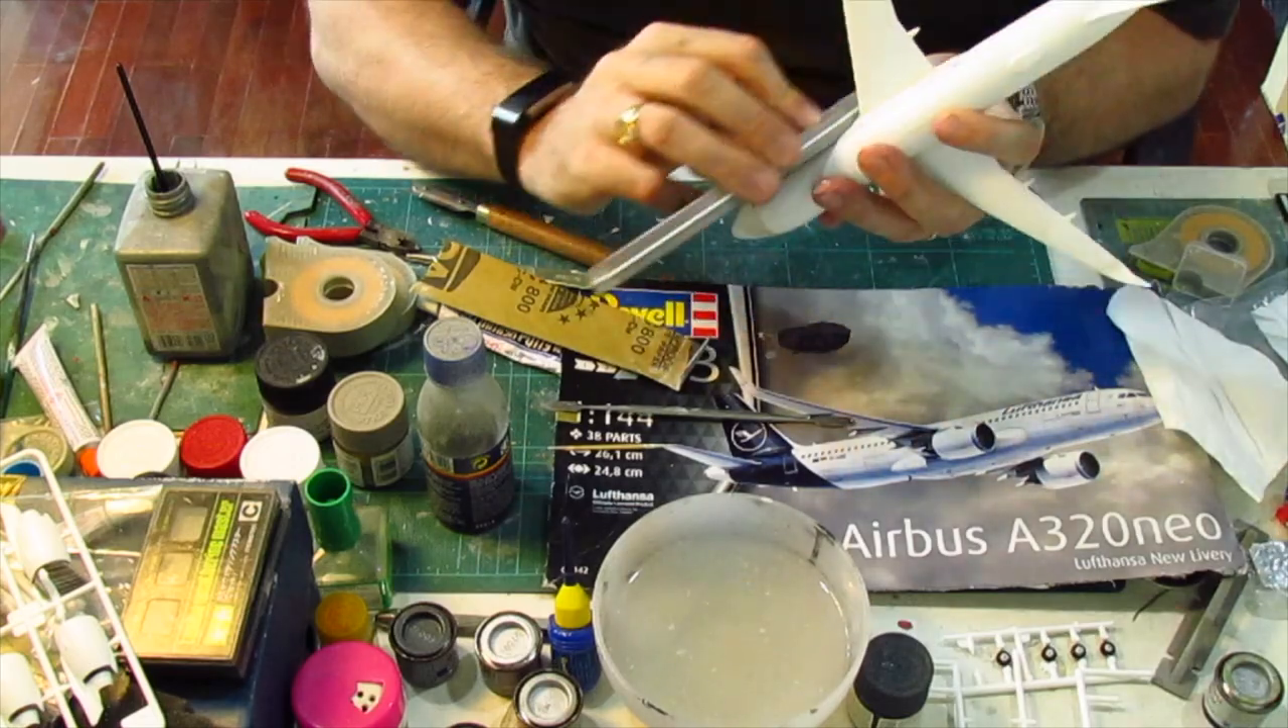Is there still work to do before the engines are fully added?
Yes.